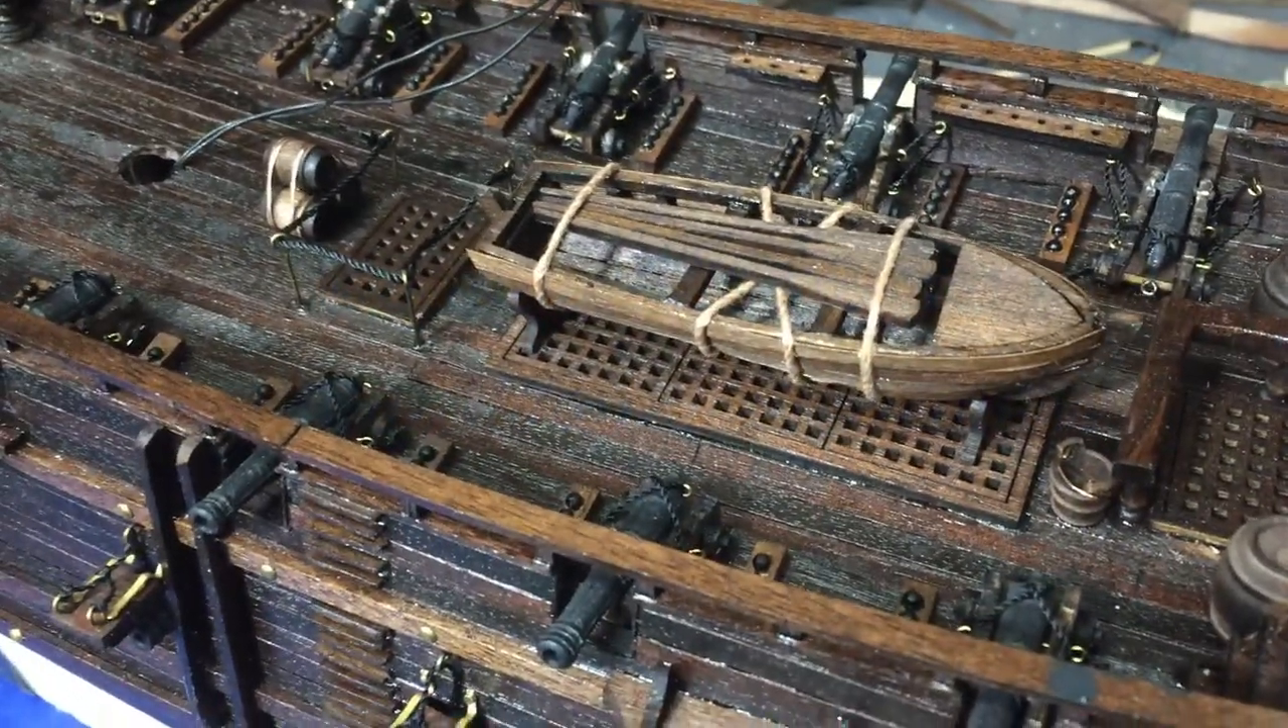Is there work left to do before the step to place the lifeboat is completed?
No.